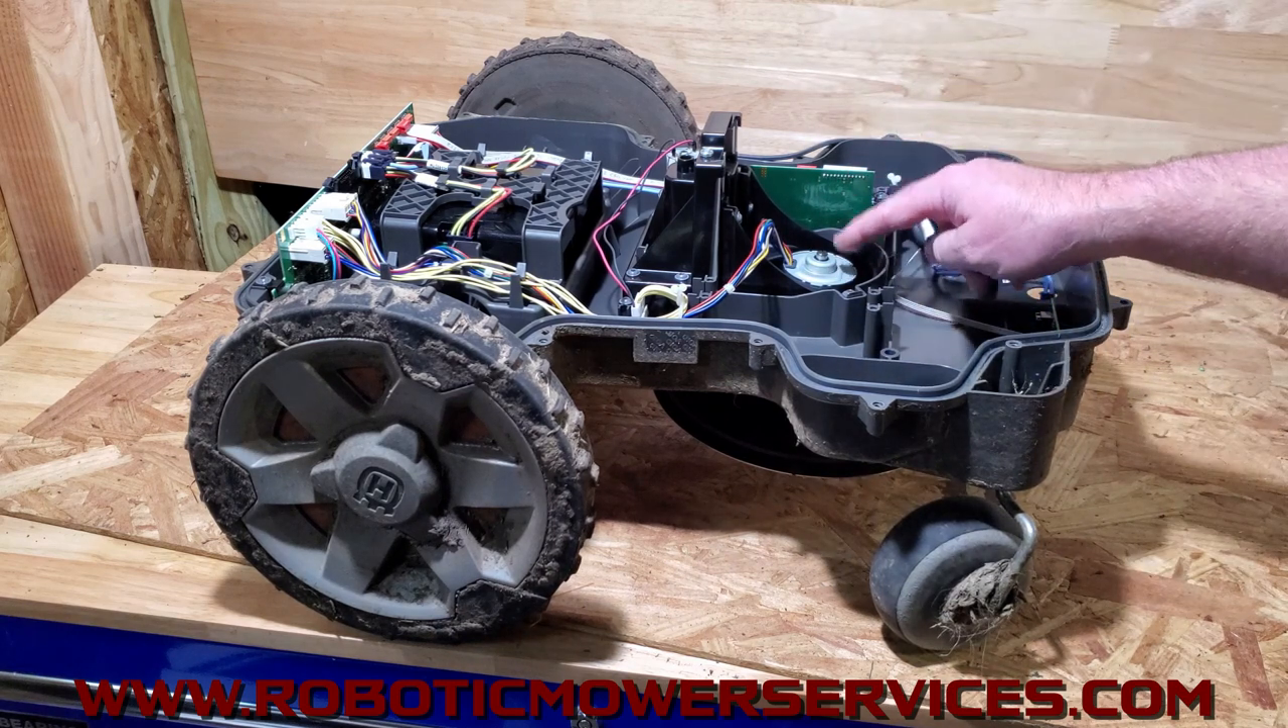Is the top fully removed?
Yes.